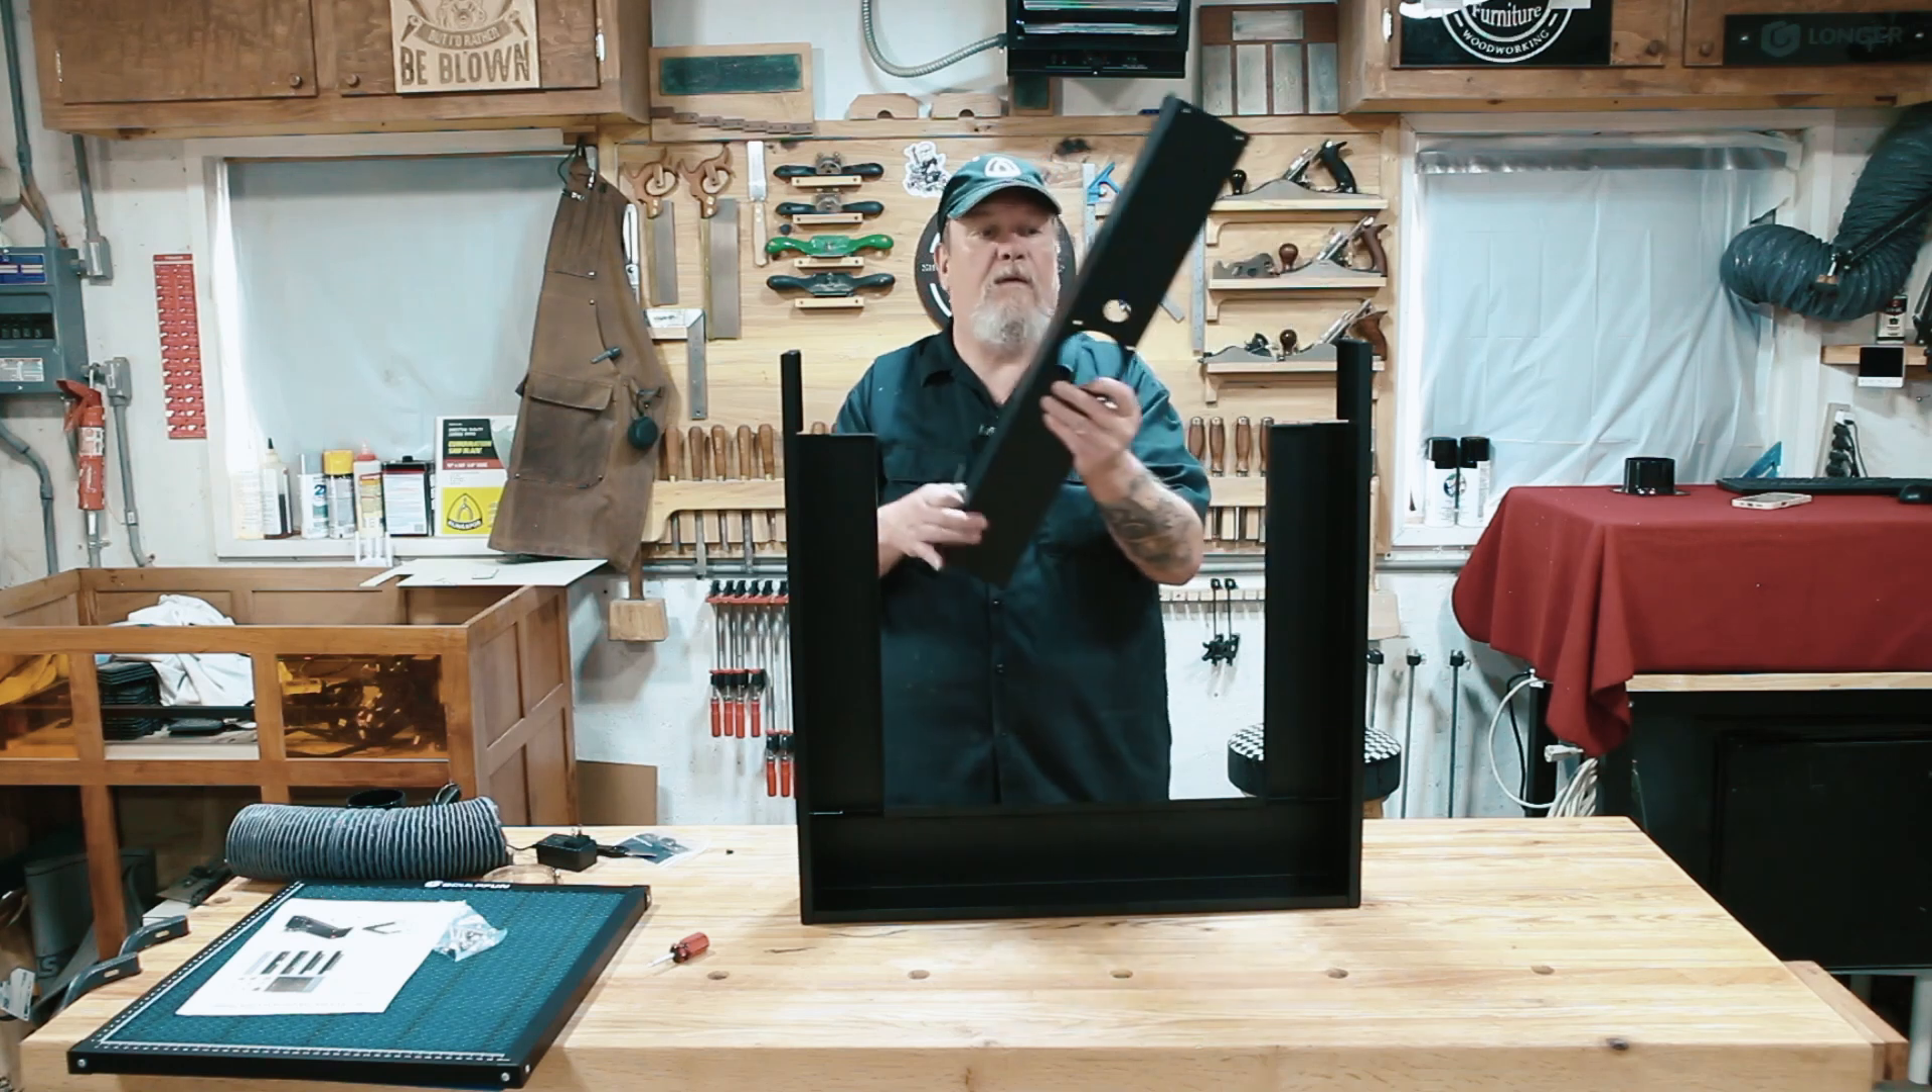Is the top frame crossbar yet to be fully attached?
Yes.